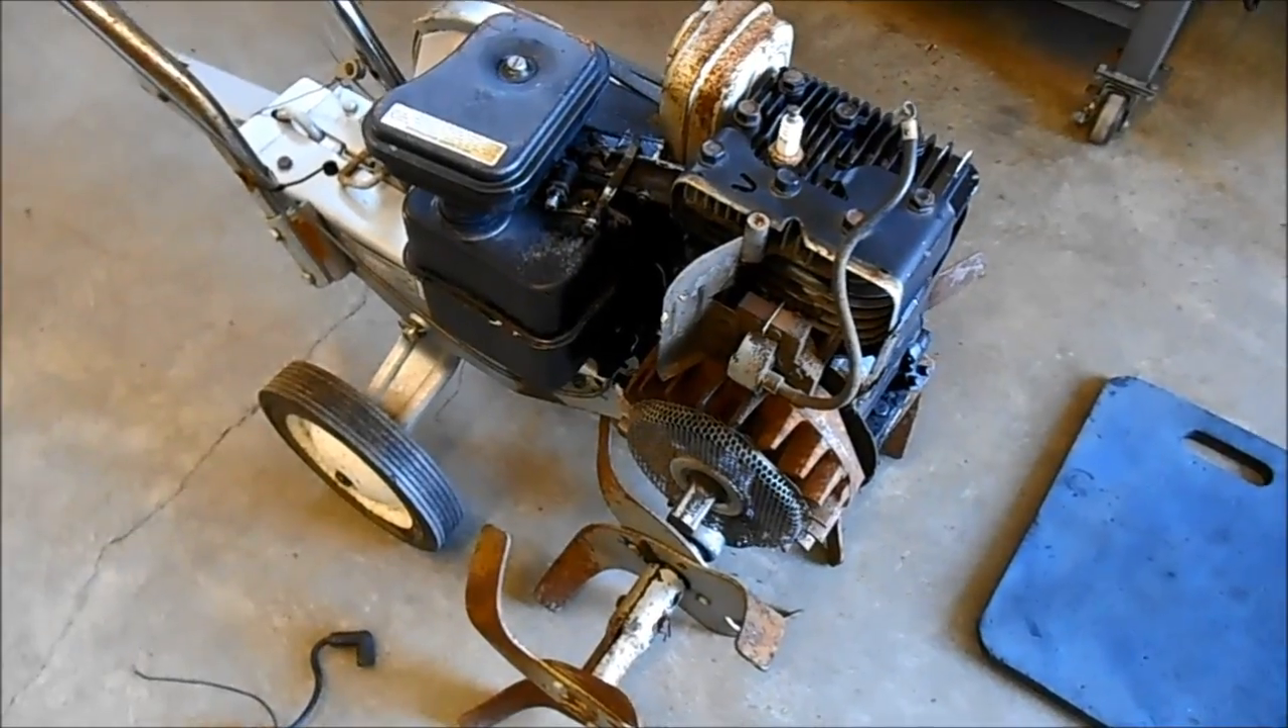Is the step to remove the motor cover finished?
Yes.